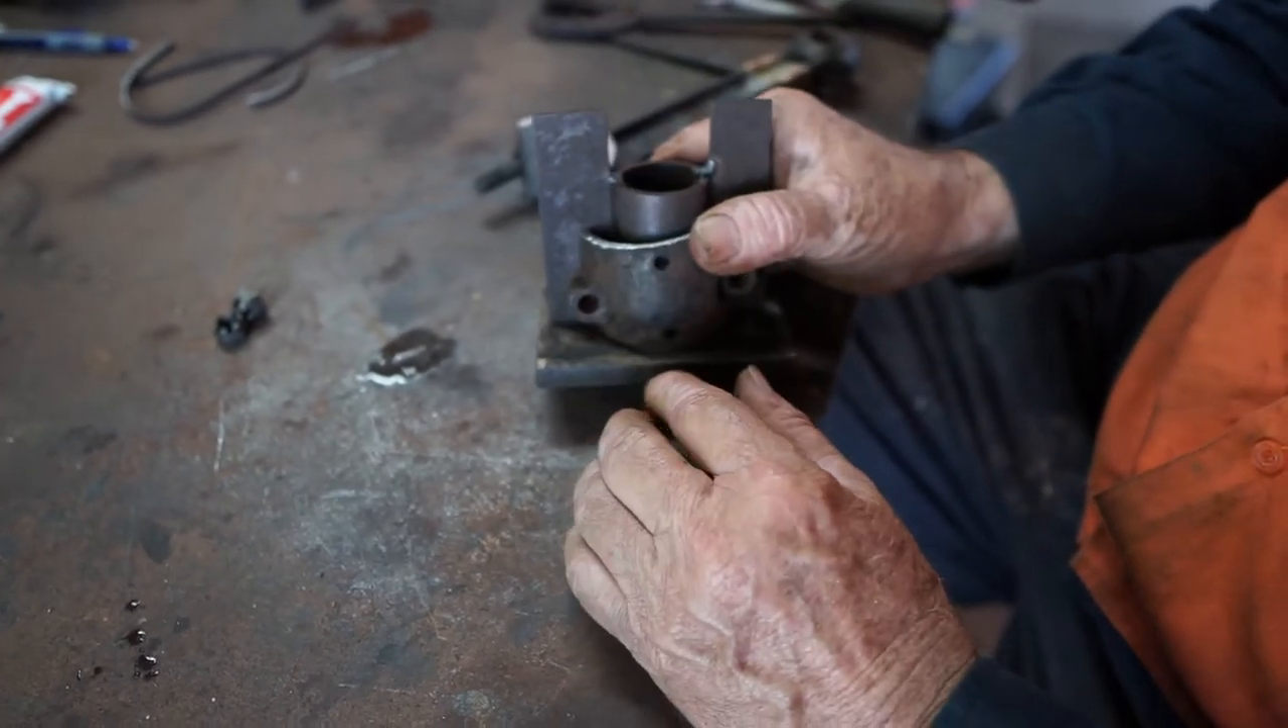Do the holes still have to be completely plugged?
Yes.